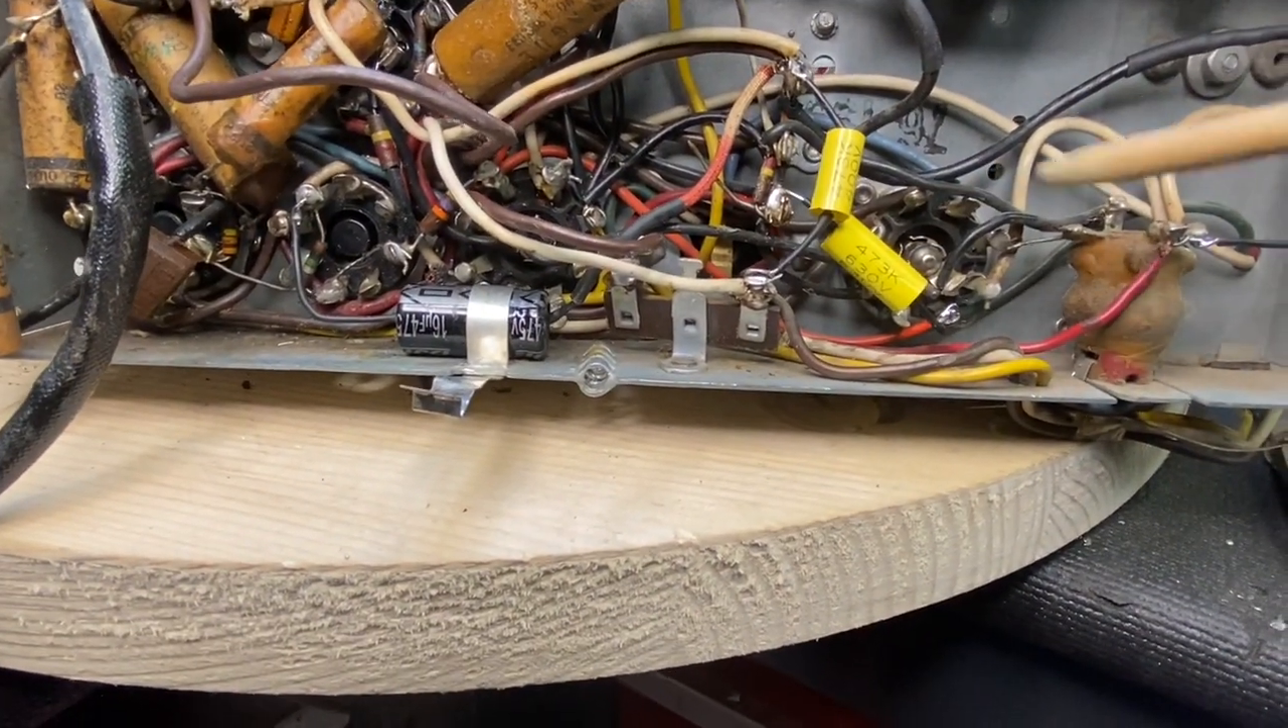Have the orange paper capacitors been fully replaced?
No.